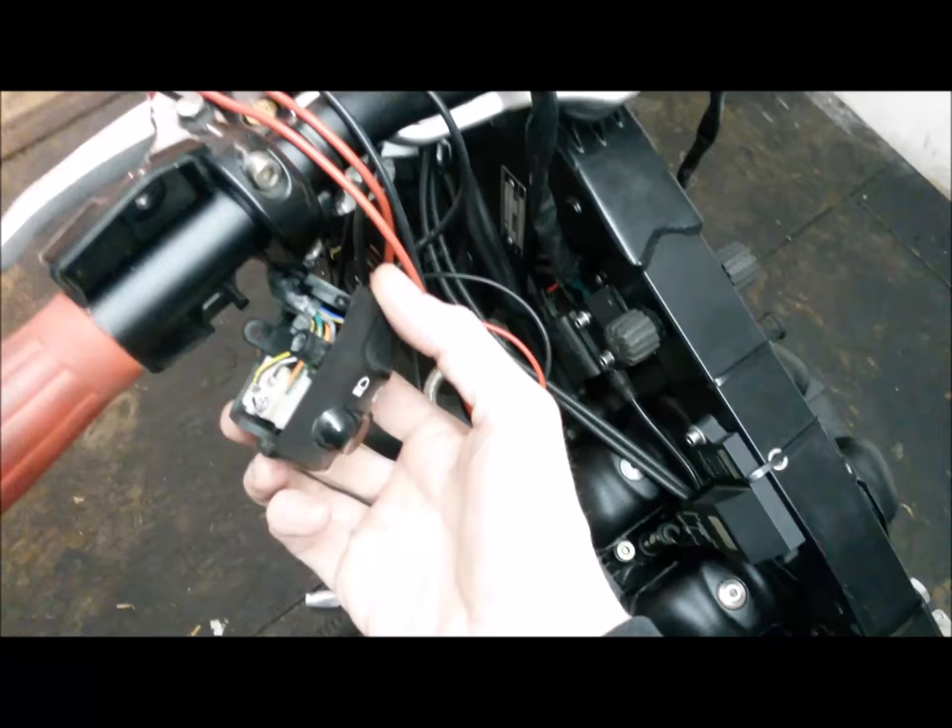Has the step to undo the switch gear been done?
Yes.